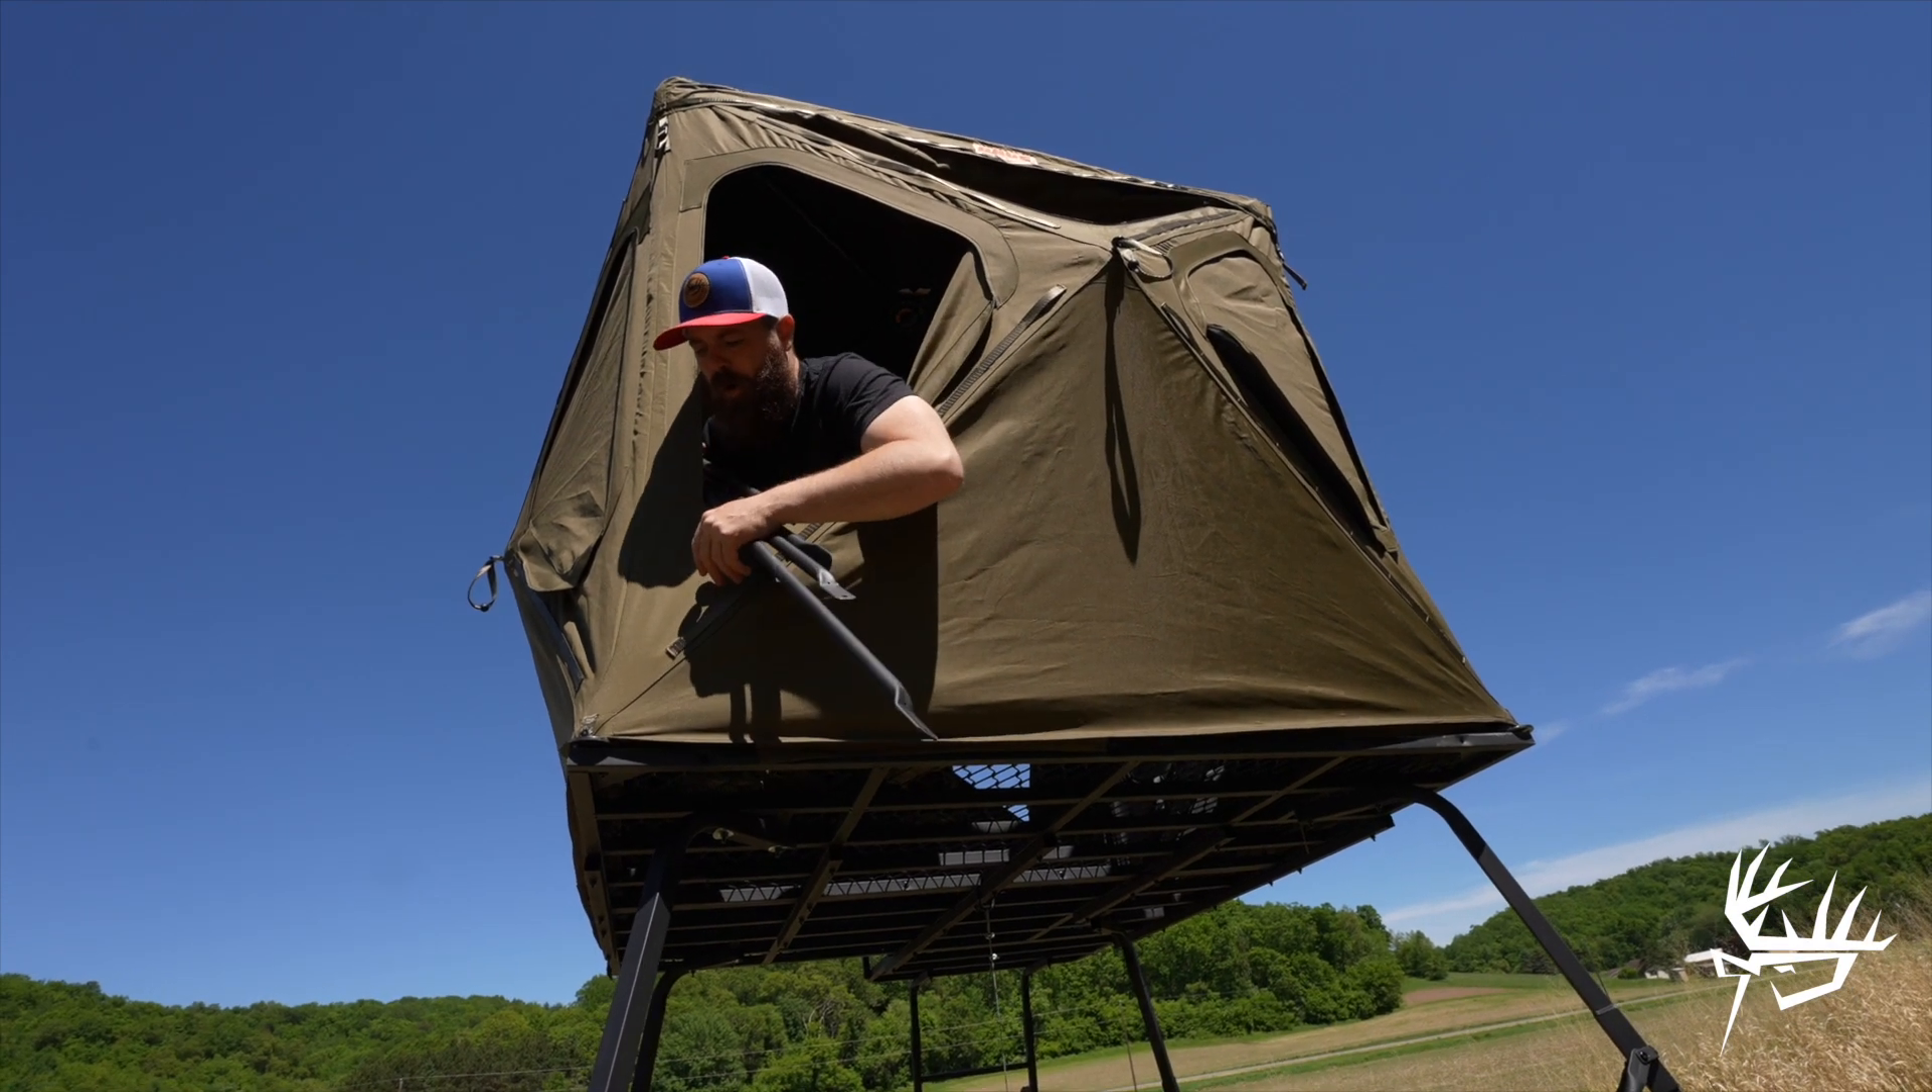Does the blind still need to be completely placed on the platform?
No.